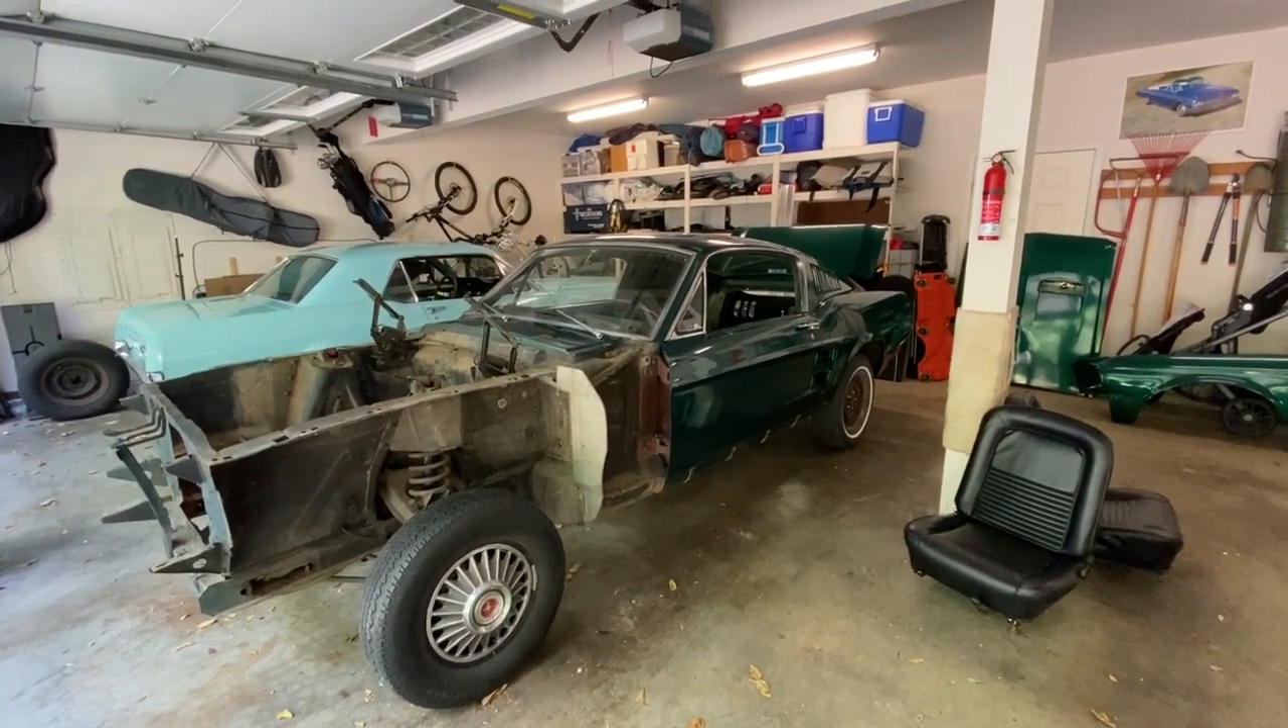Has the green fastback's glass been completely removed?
No.